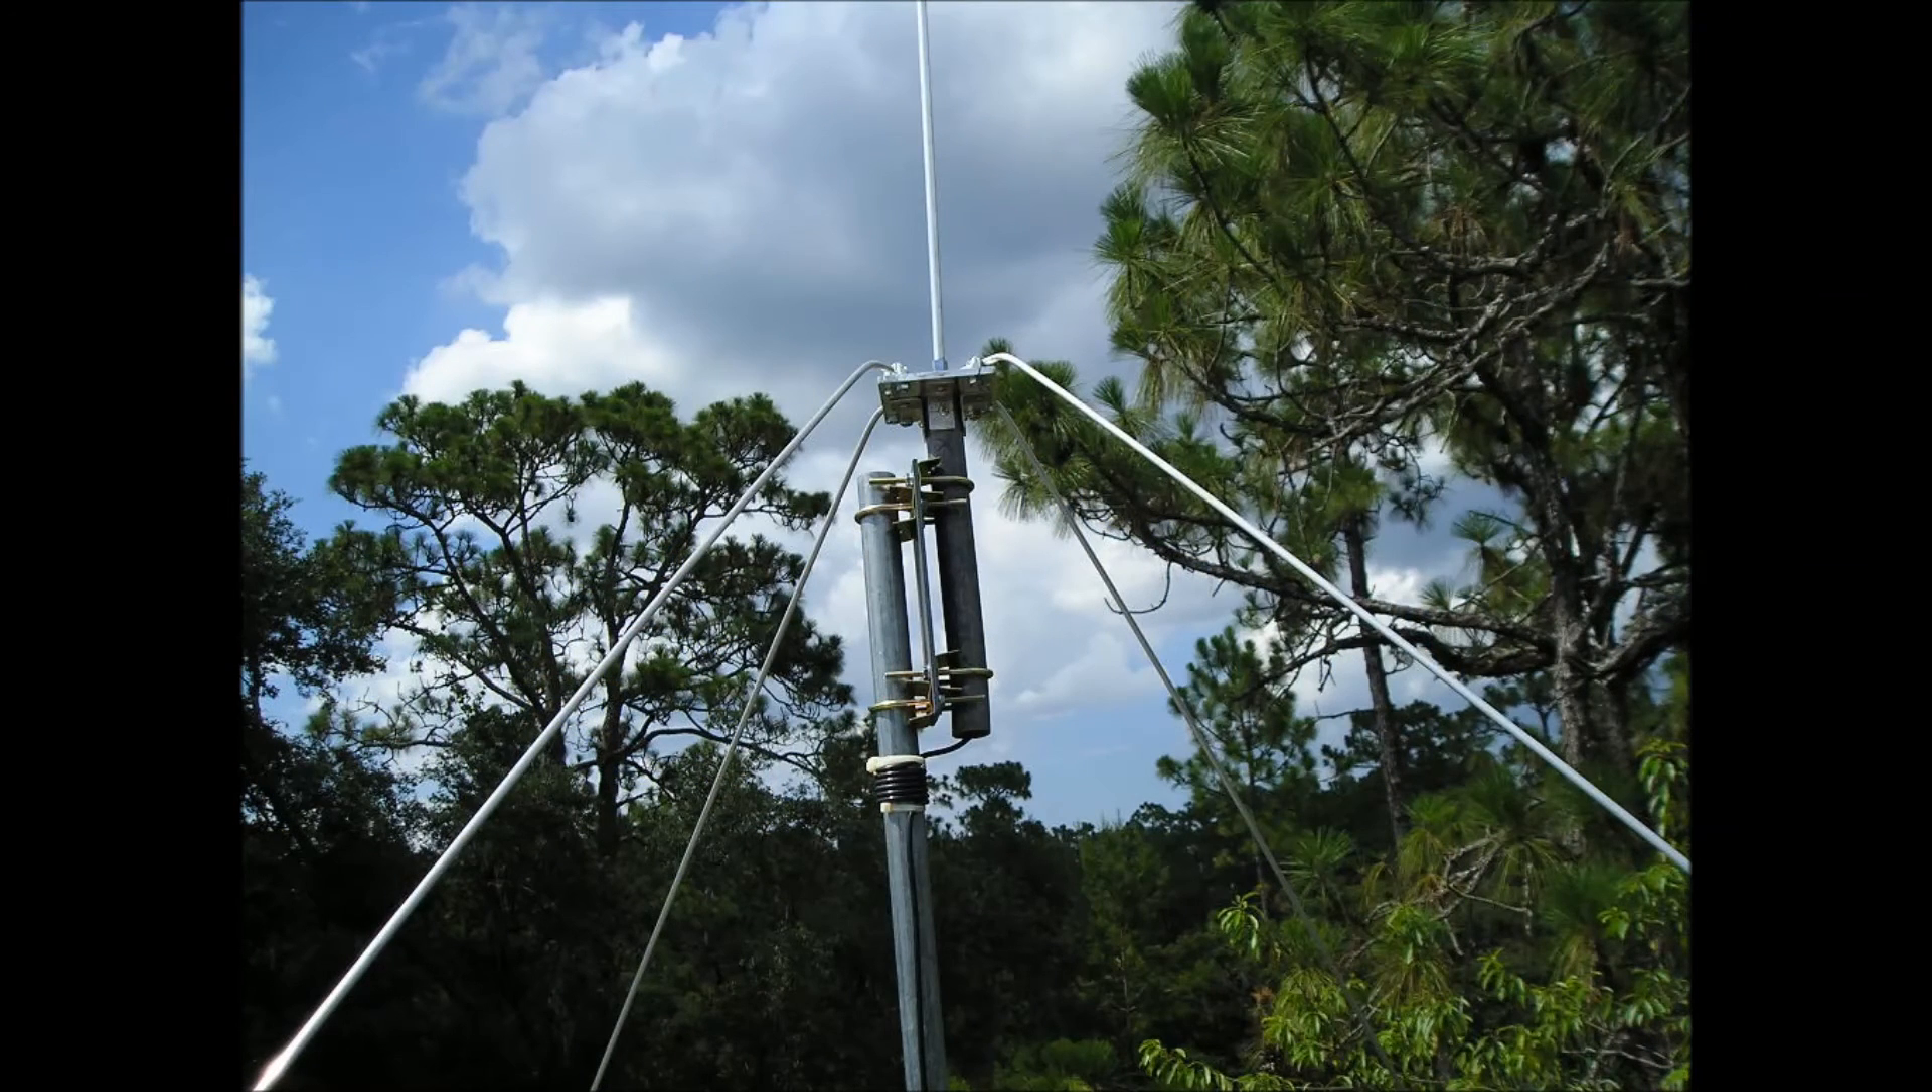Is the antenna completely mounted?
Yes.